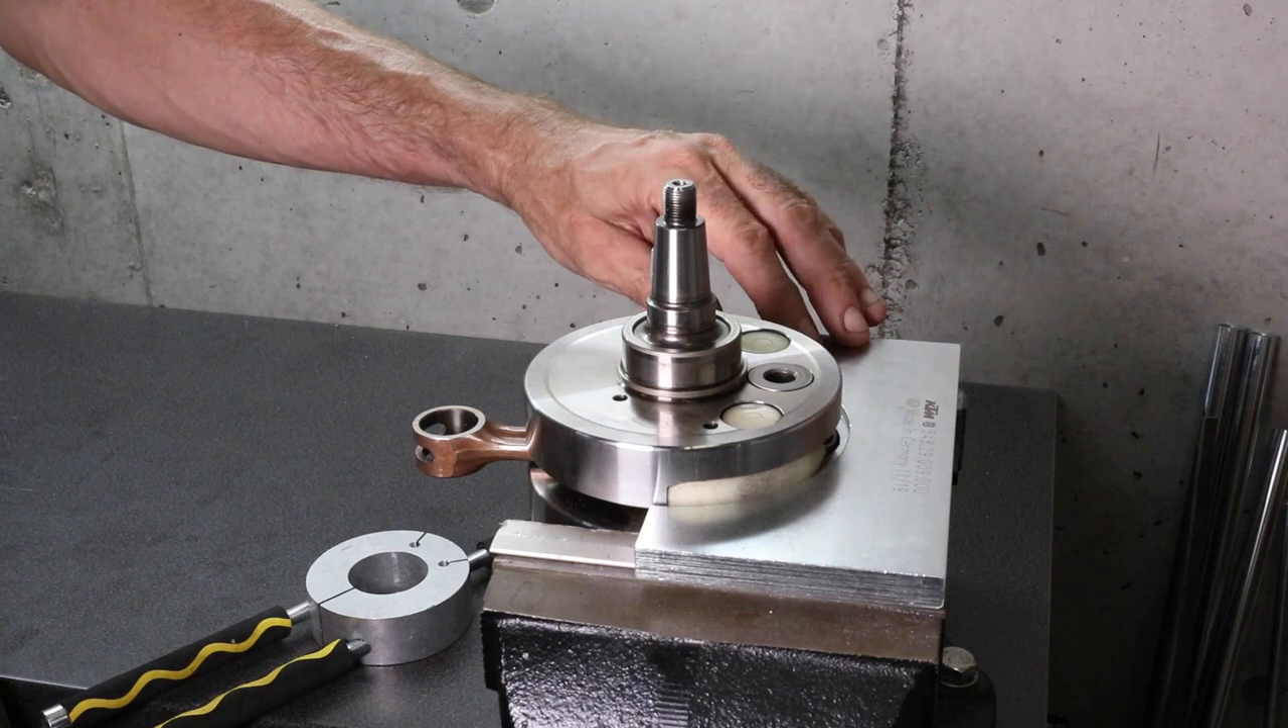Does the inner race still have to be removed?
Yes.